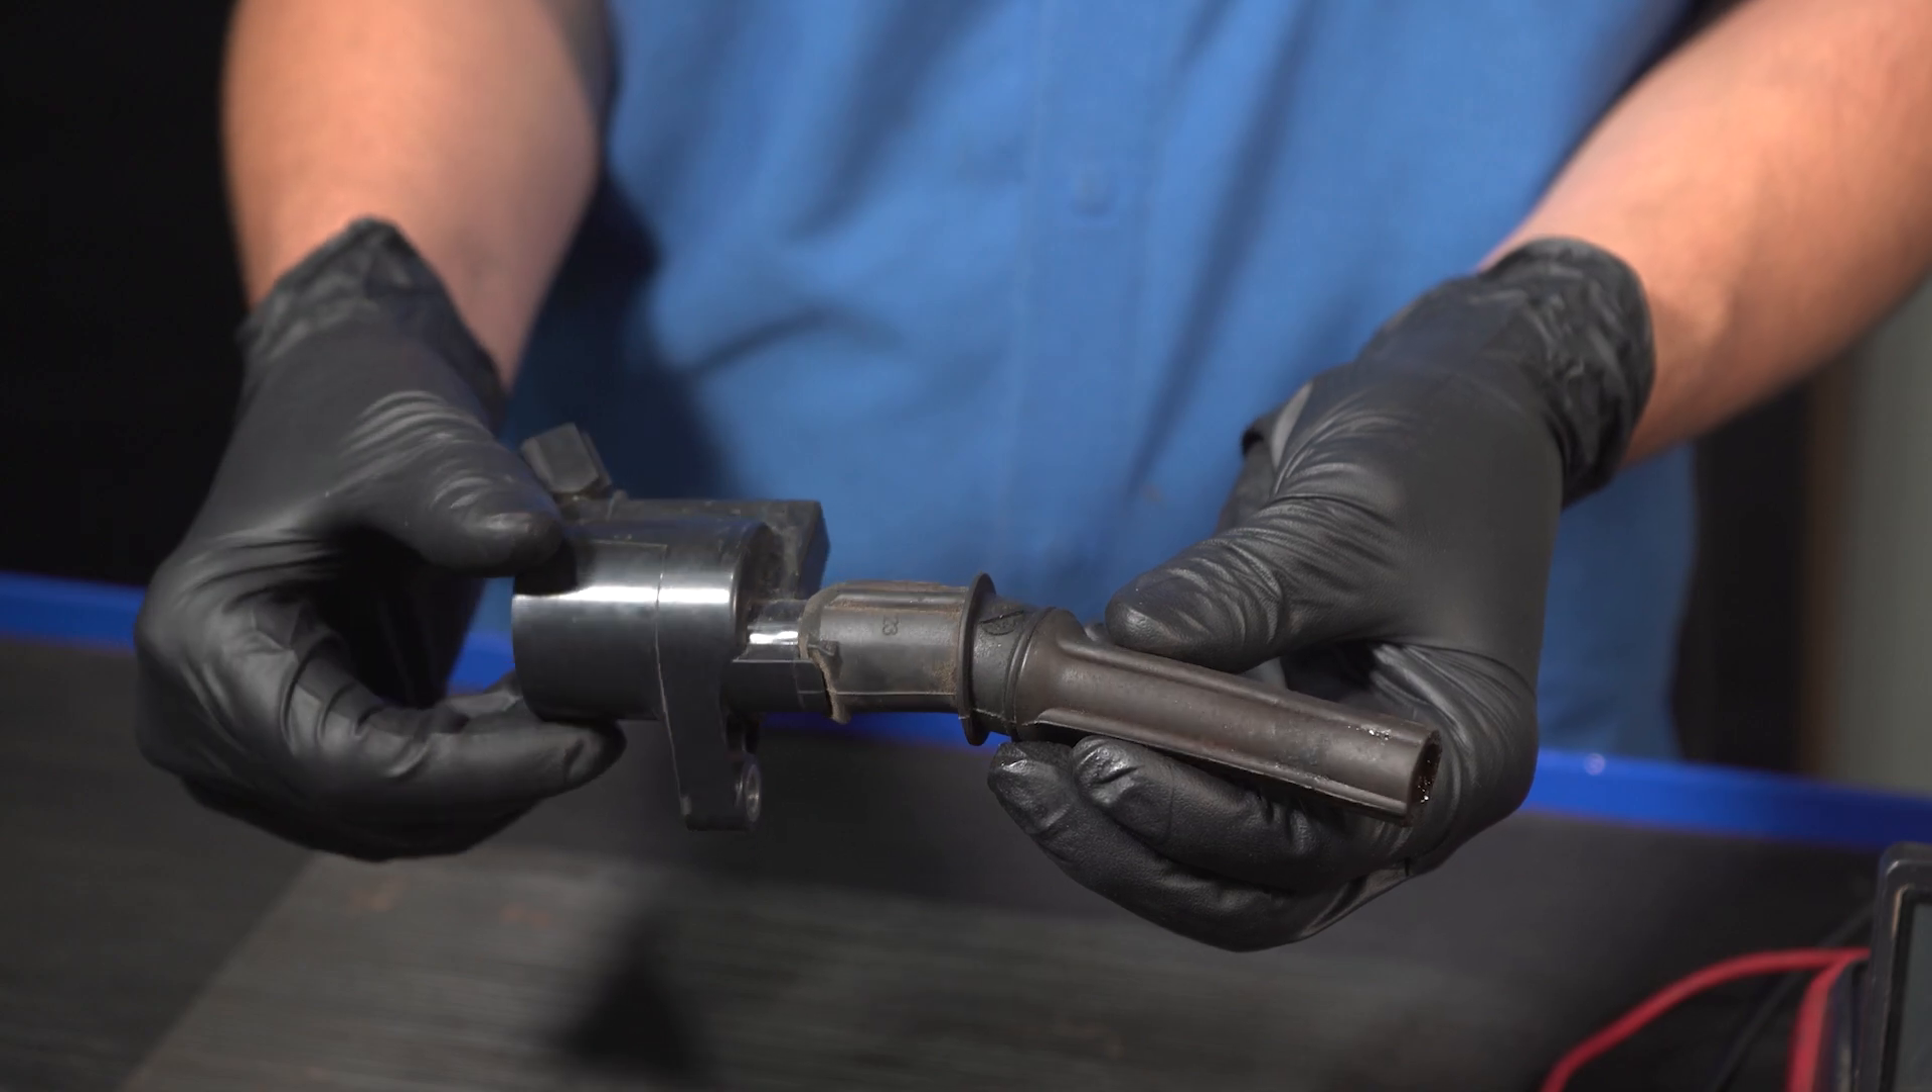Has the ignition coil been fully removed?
Yes.